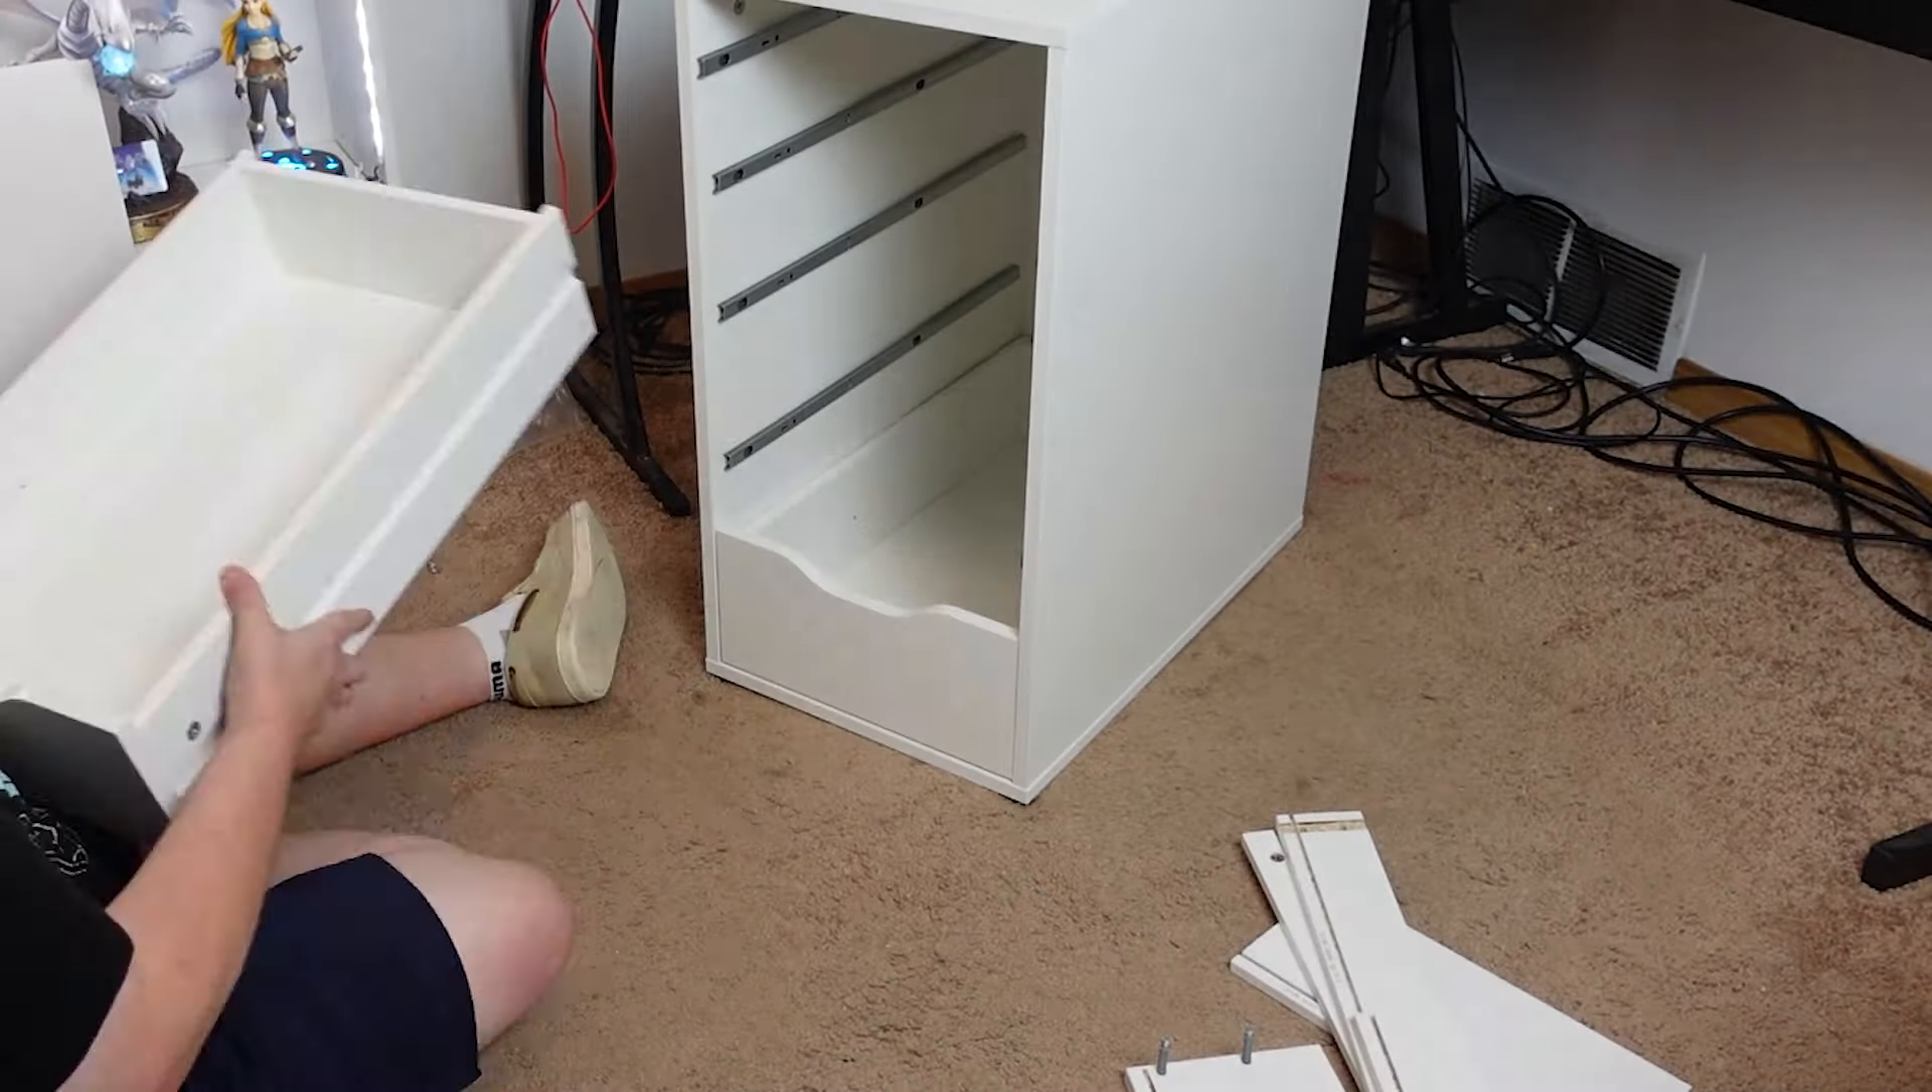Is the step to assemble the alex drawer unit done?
No.